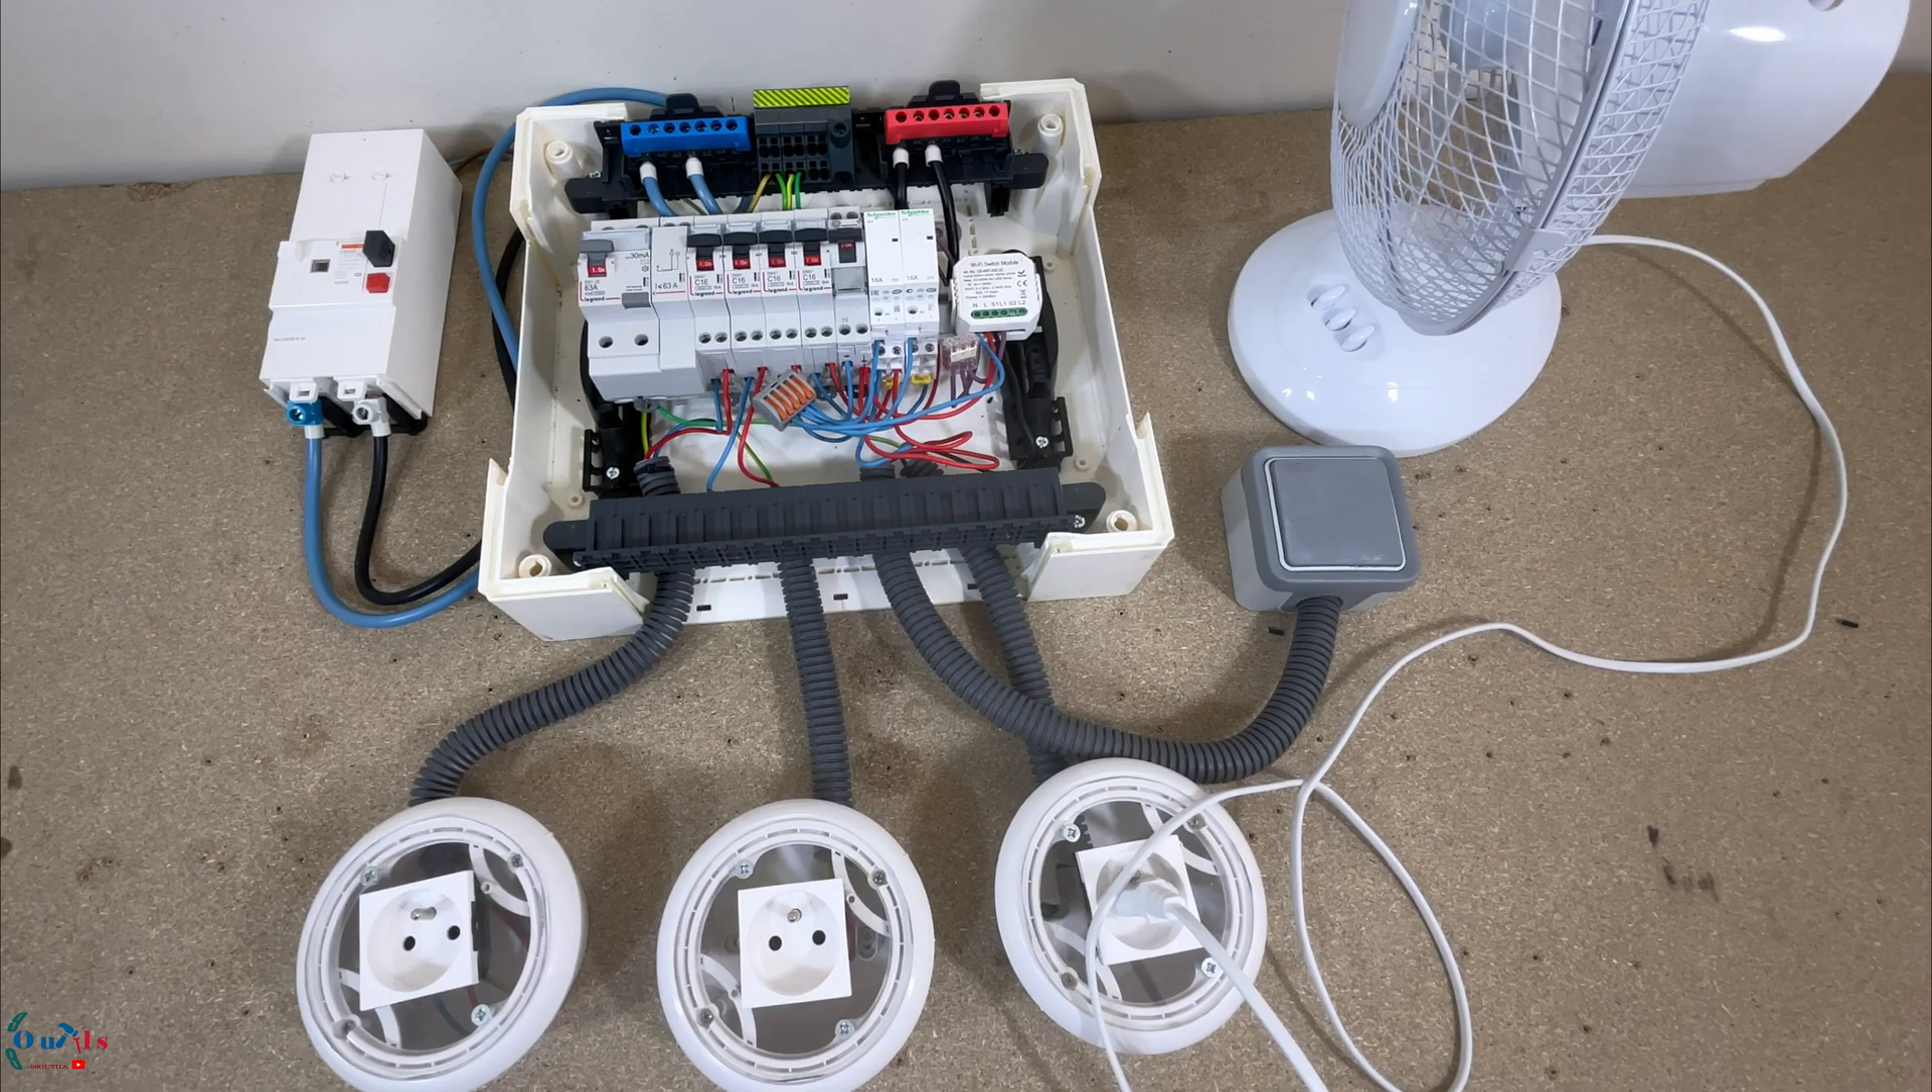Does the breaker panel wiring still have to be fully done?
No.